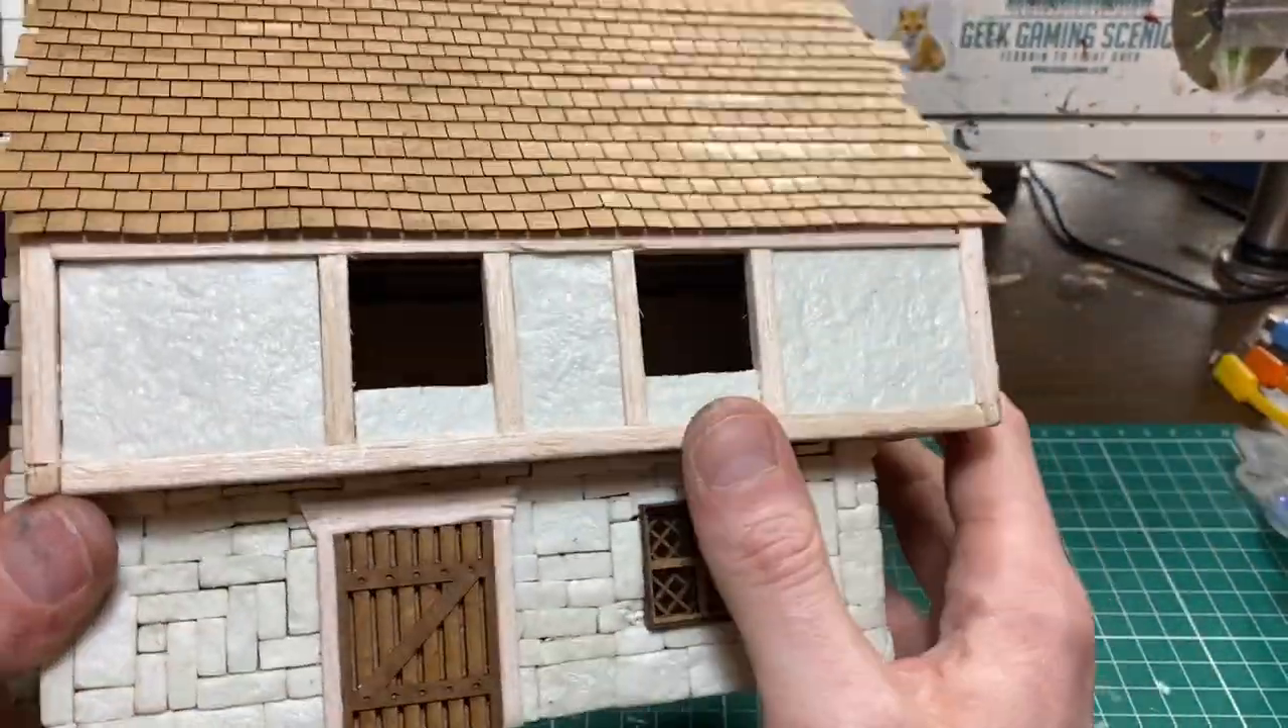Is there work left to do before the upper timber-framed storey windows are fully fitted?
Yes.